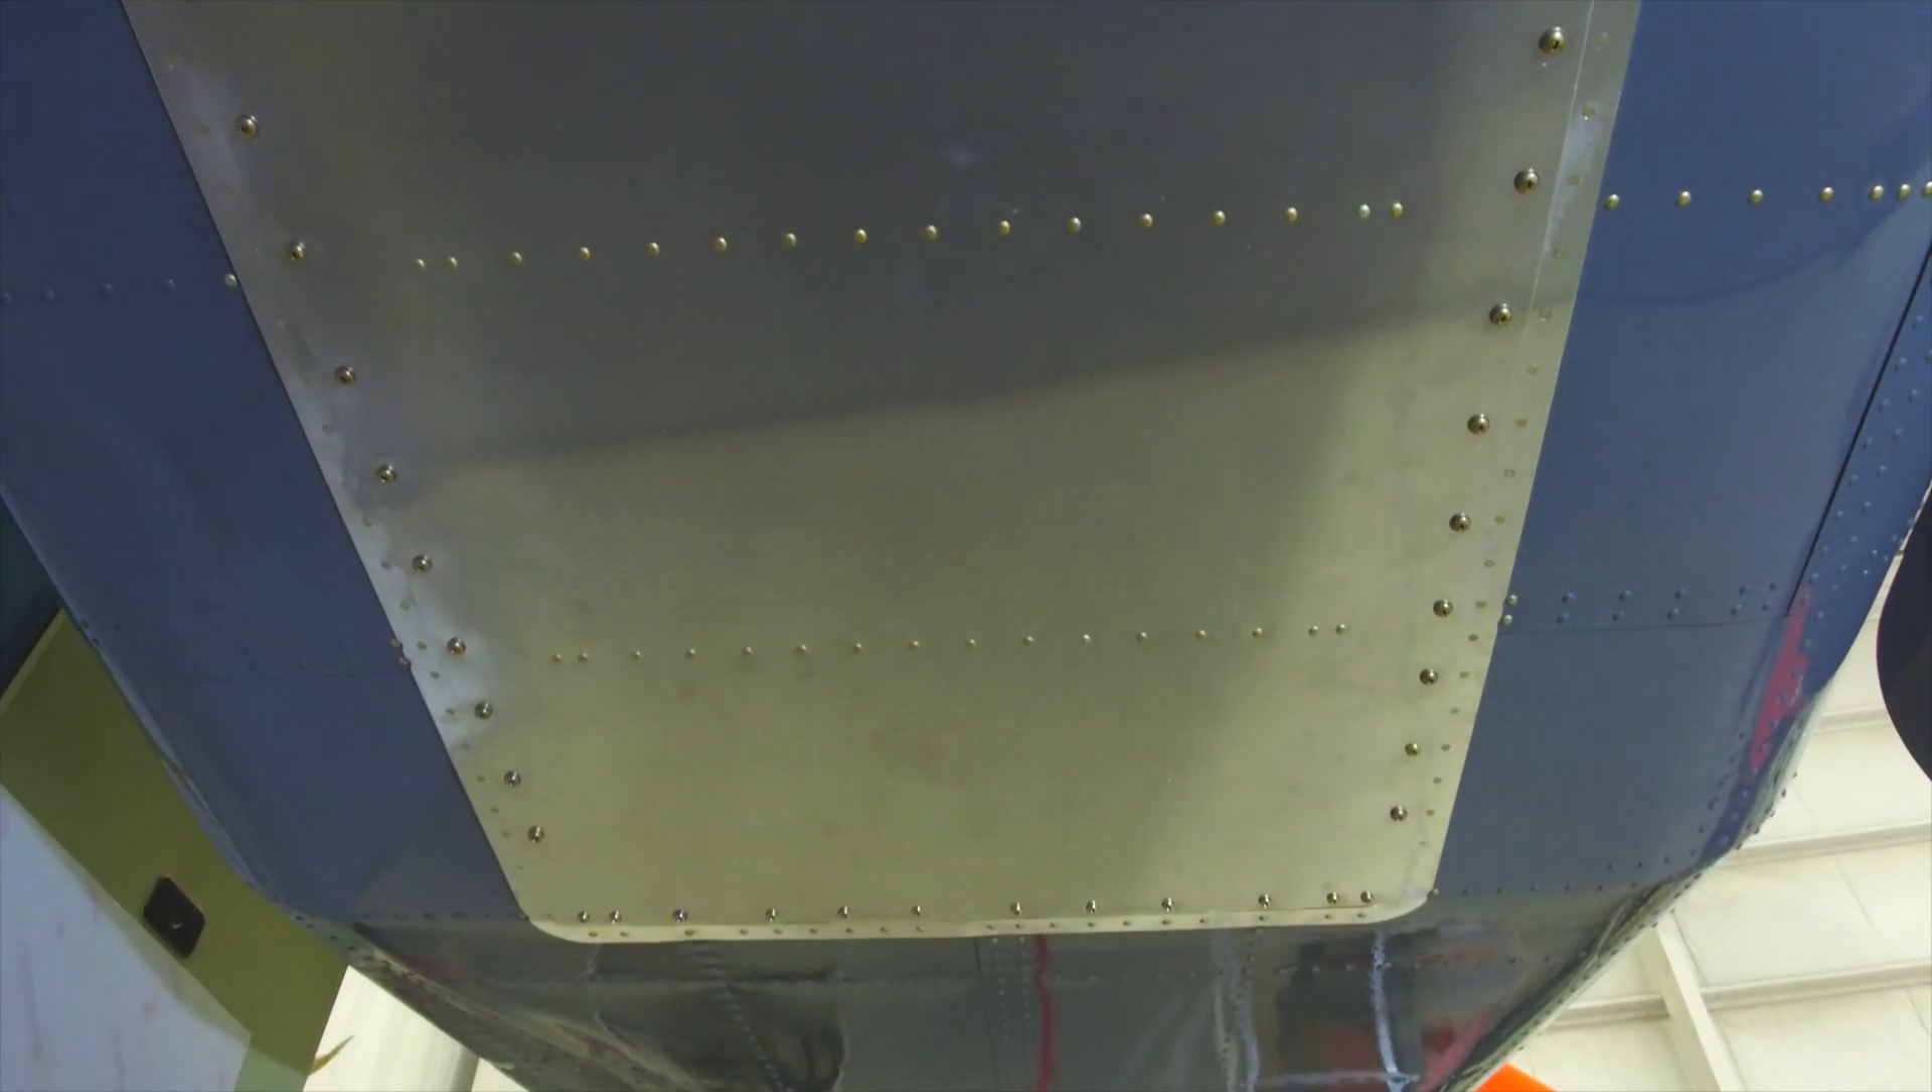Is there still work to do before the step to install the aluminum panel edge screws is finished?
No.